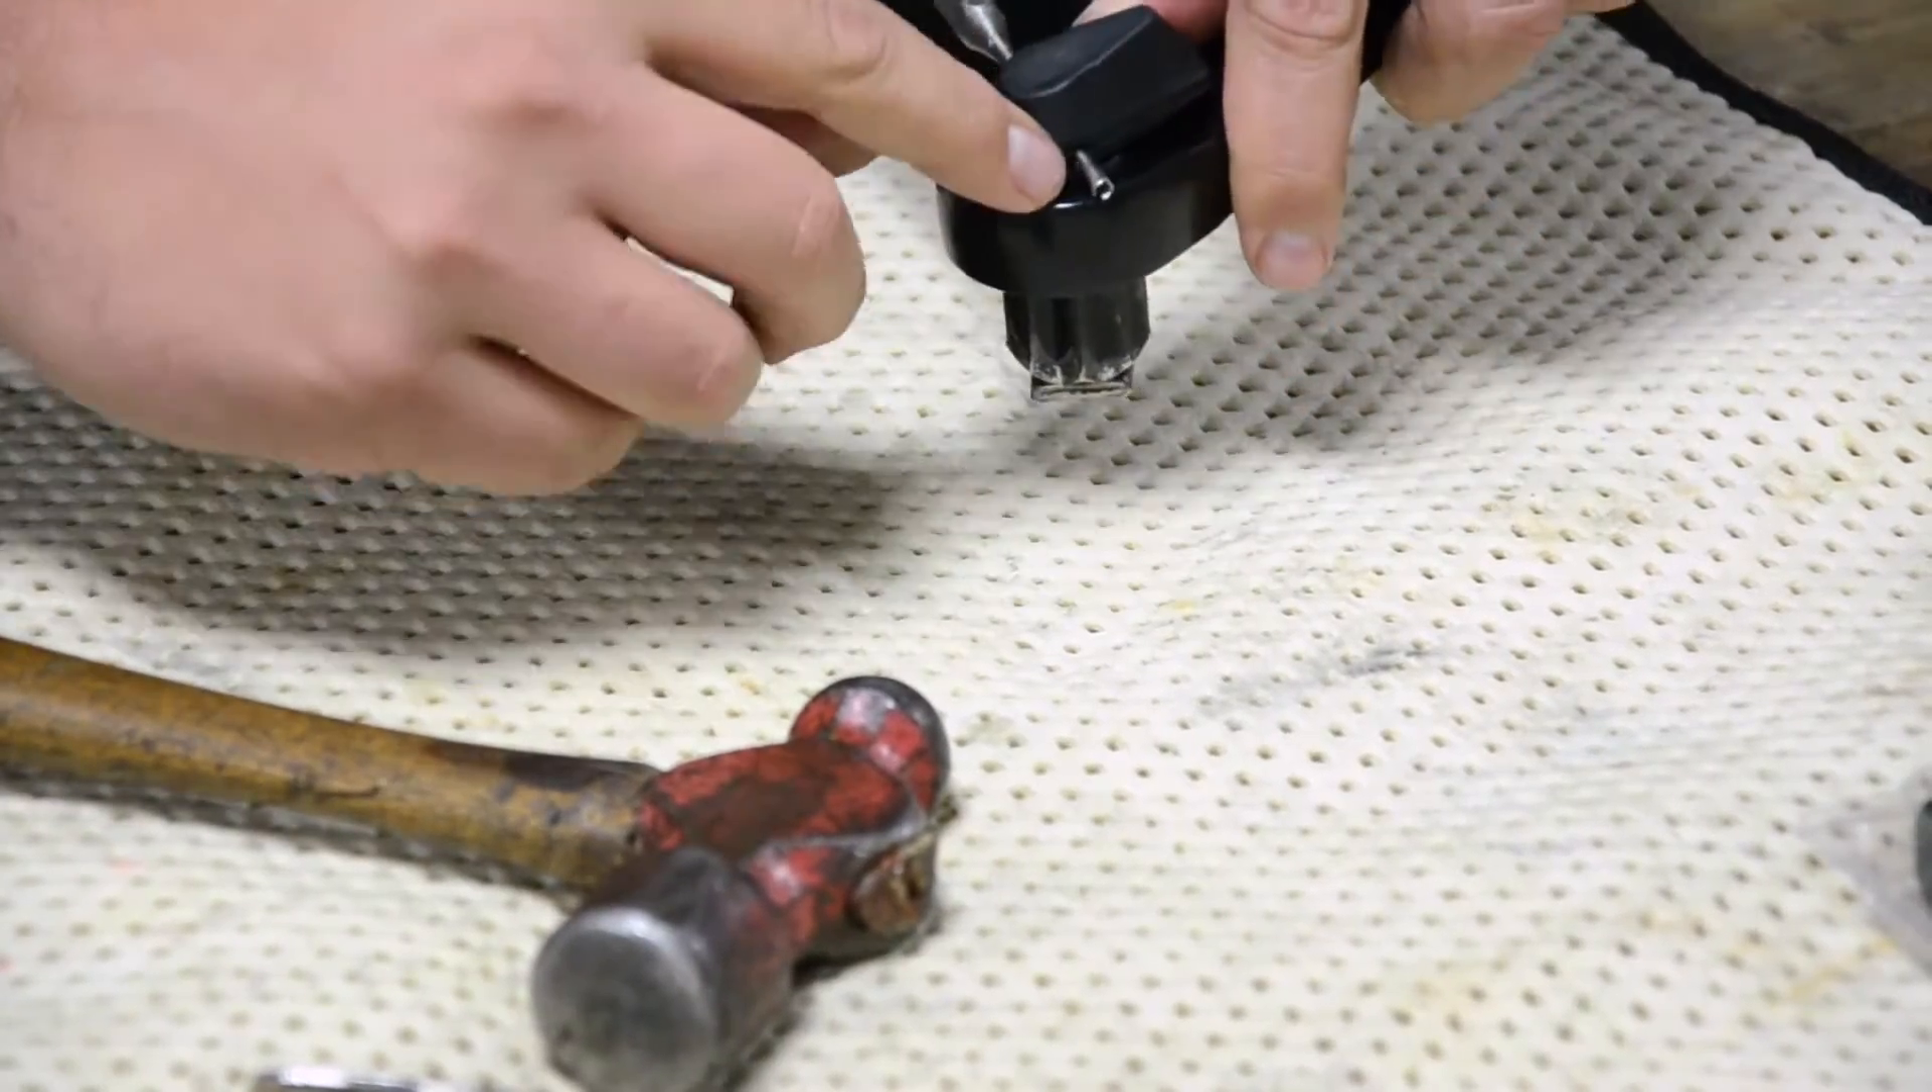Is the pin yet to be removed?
Yes.